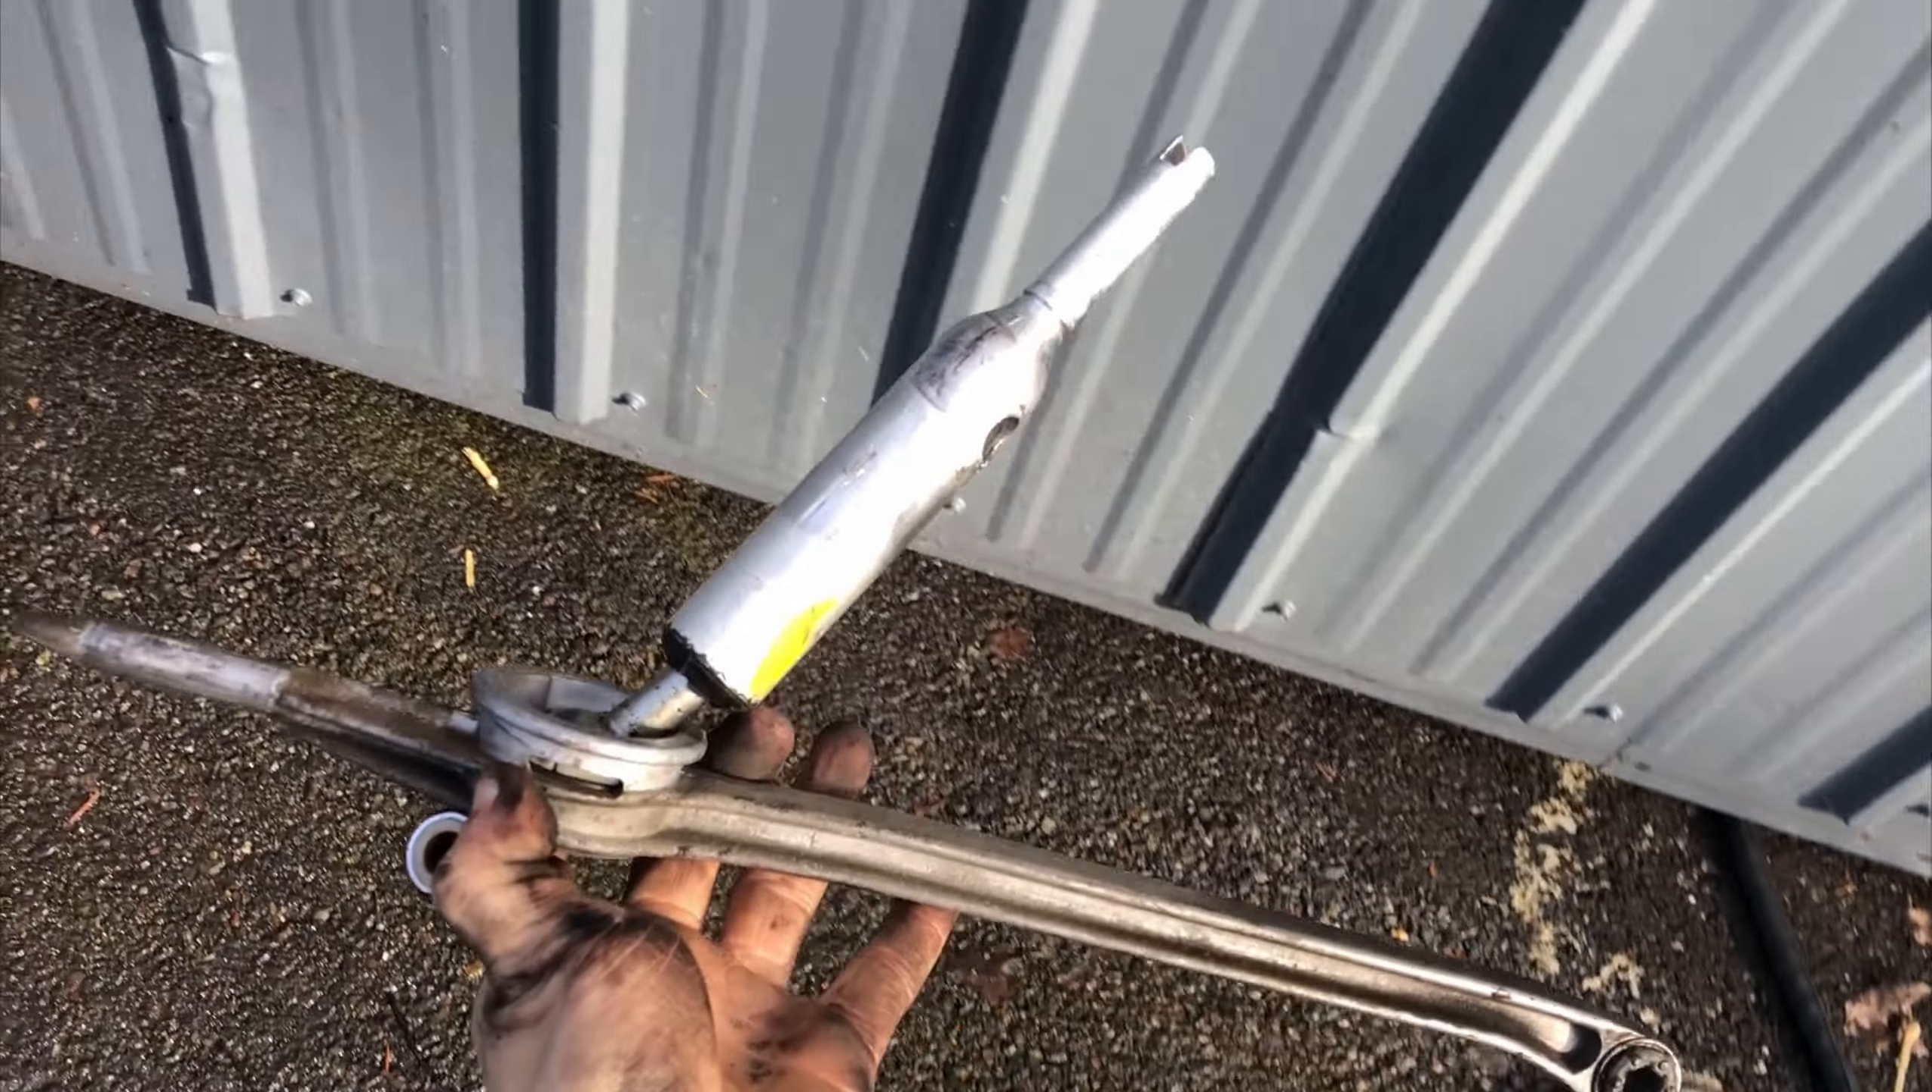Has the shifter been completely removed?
Yes.